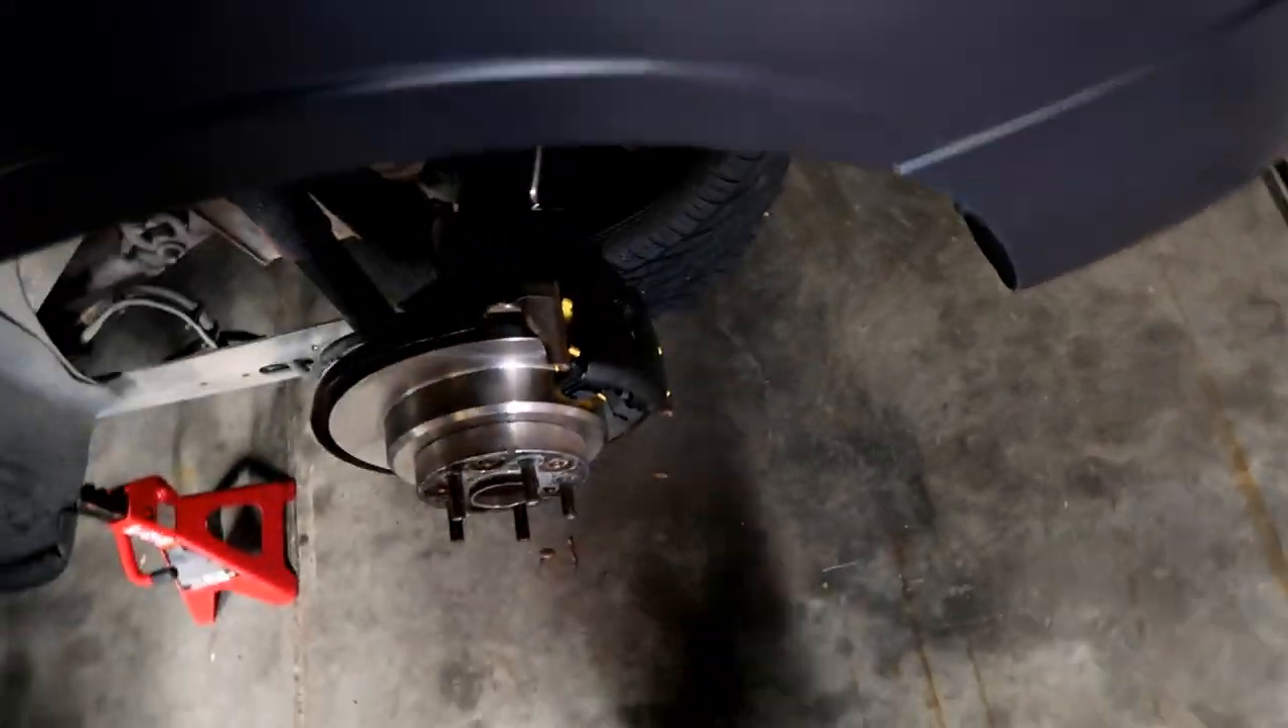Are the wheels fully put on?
No.